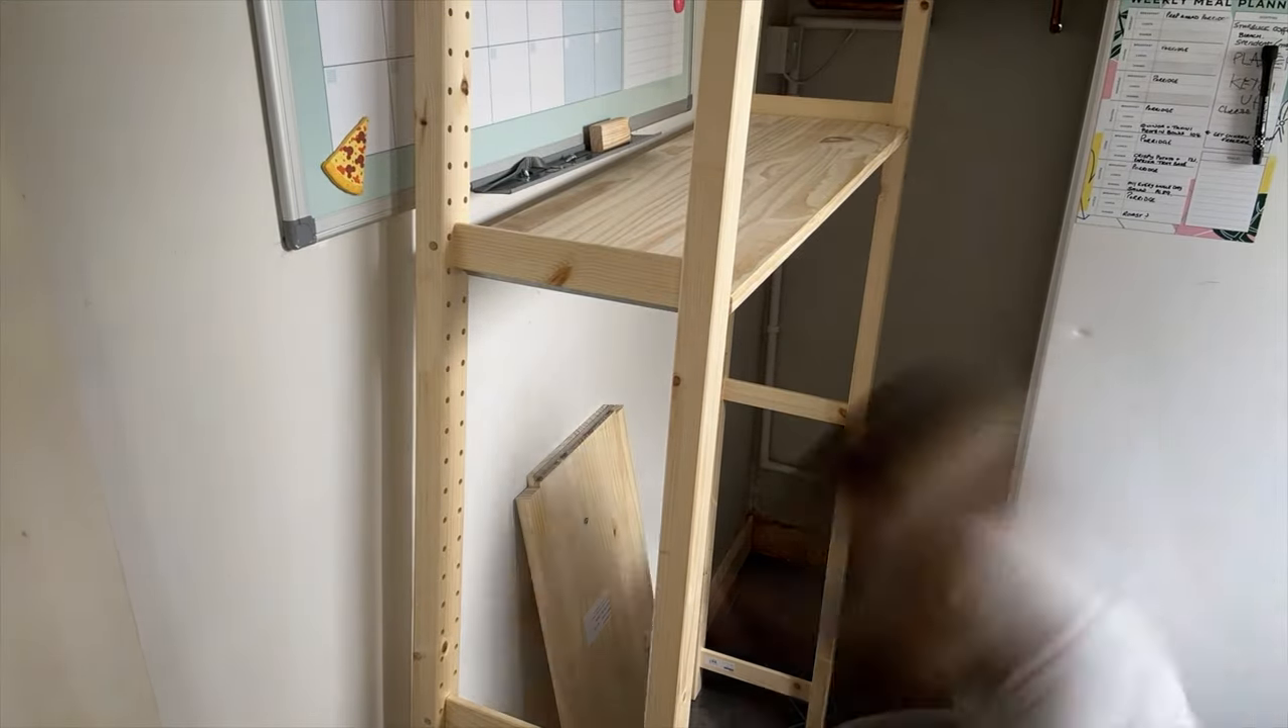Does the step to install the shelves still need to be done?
Yes.